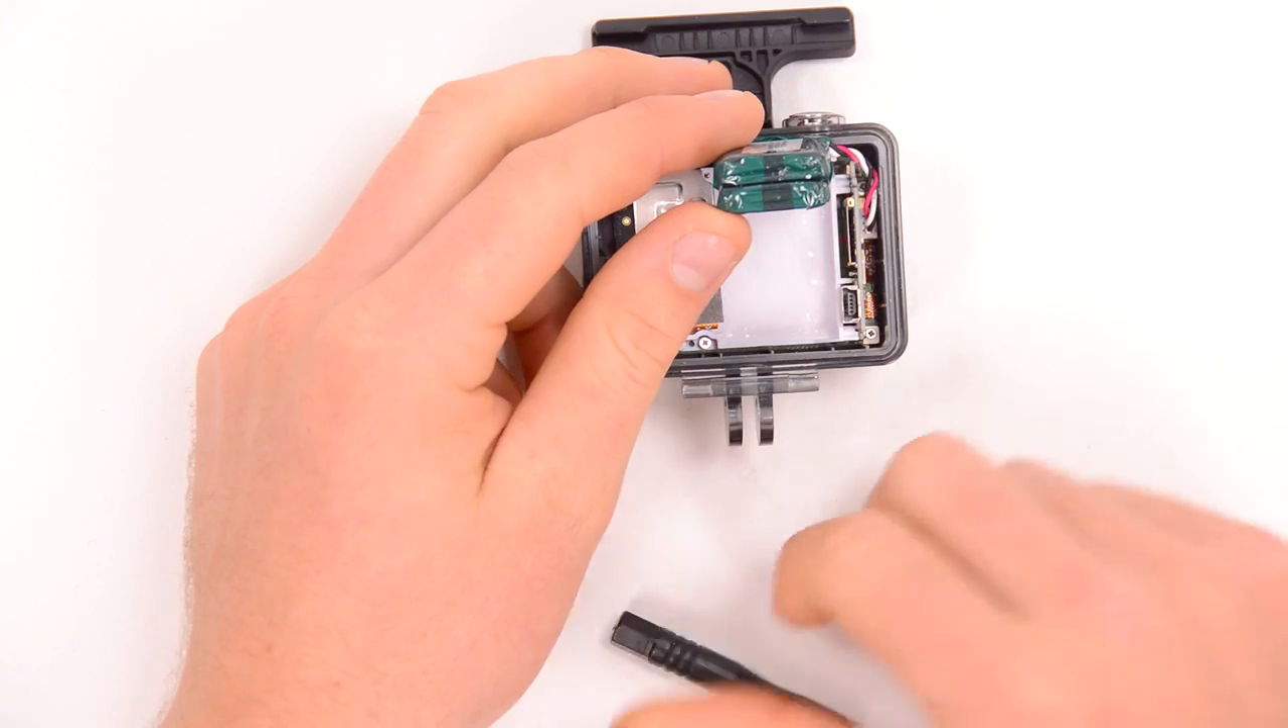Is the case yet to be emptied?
Yes.